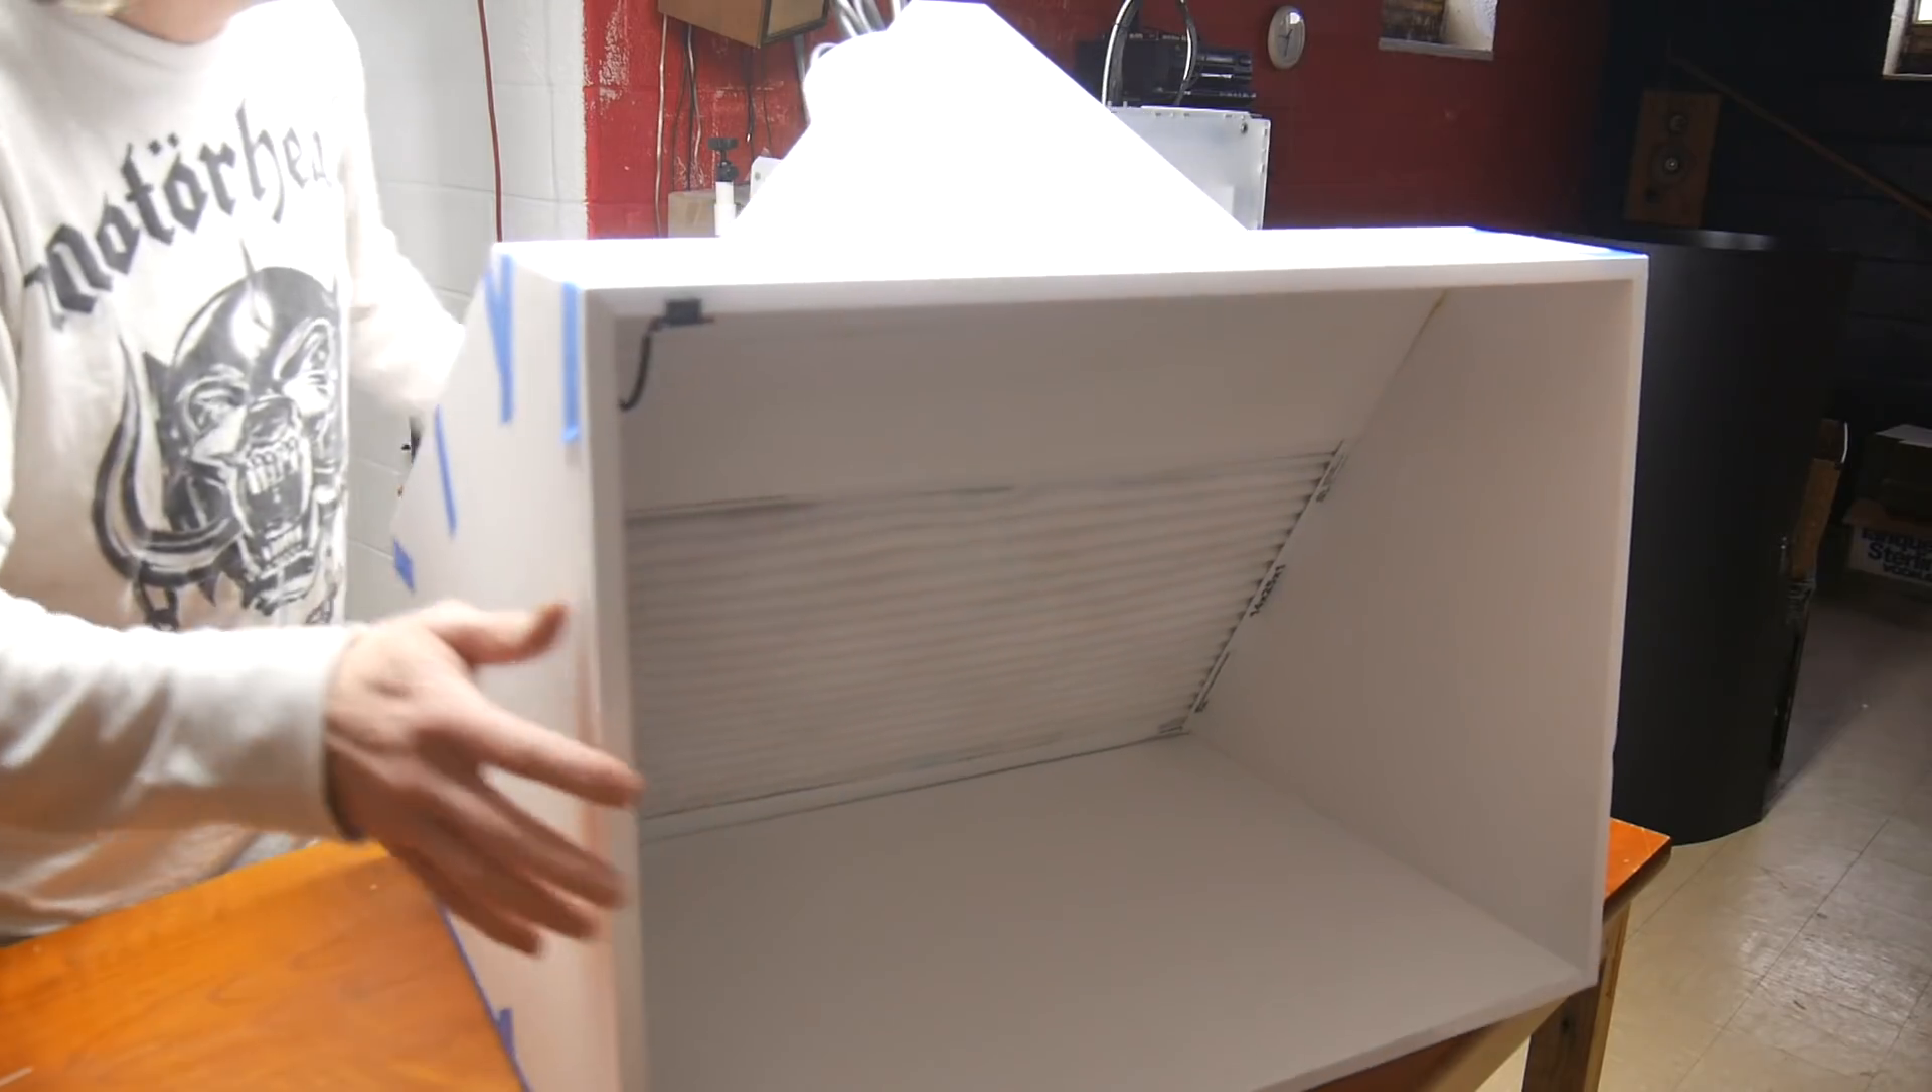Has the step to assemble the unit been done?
Yes.